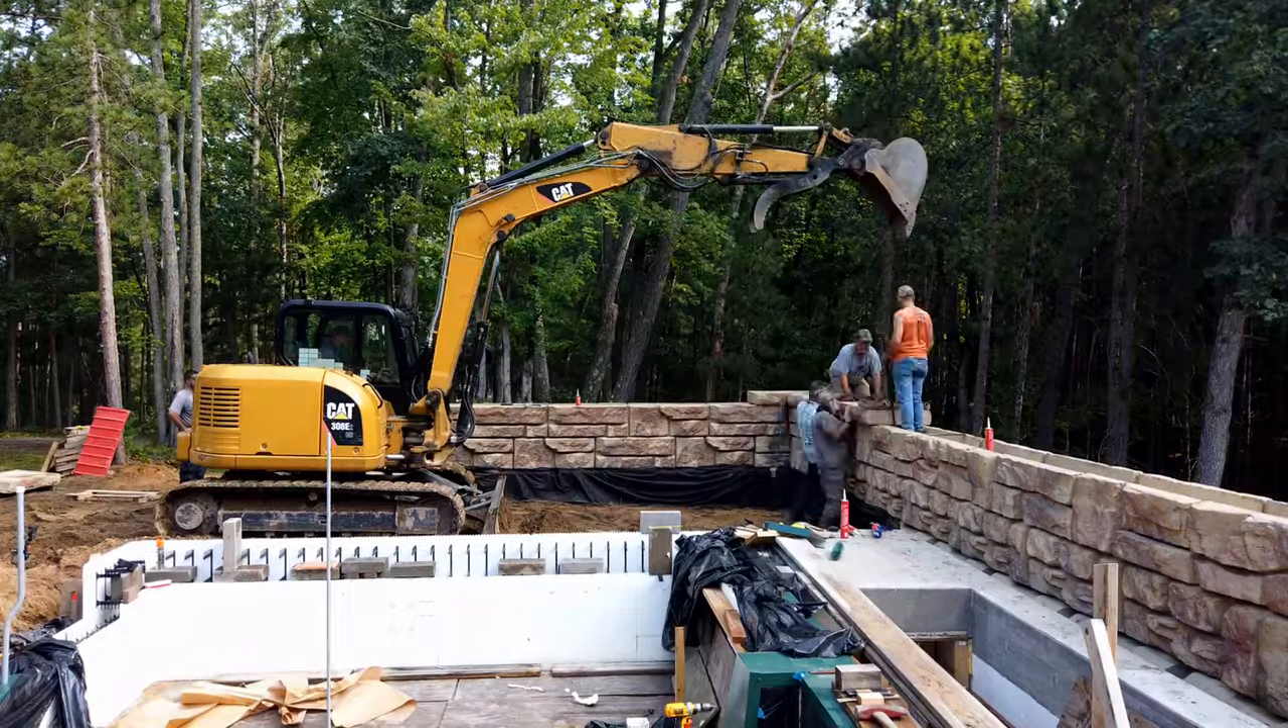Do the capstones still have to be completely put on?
Yes.